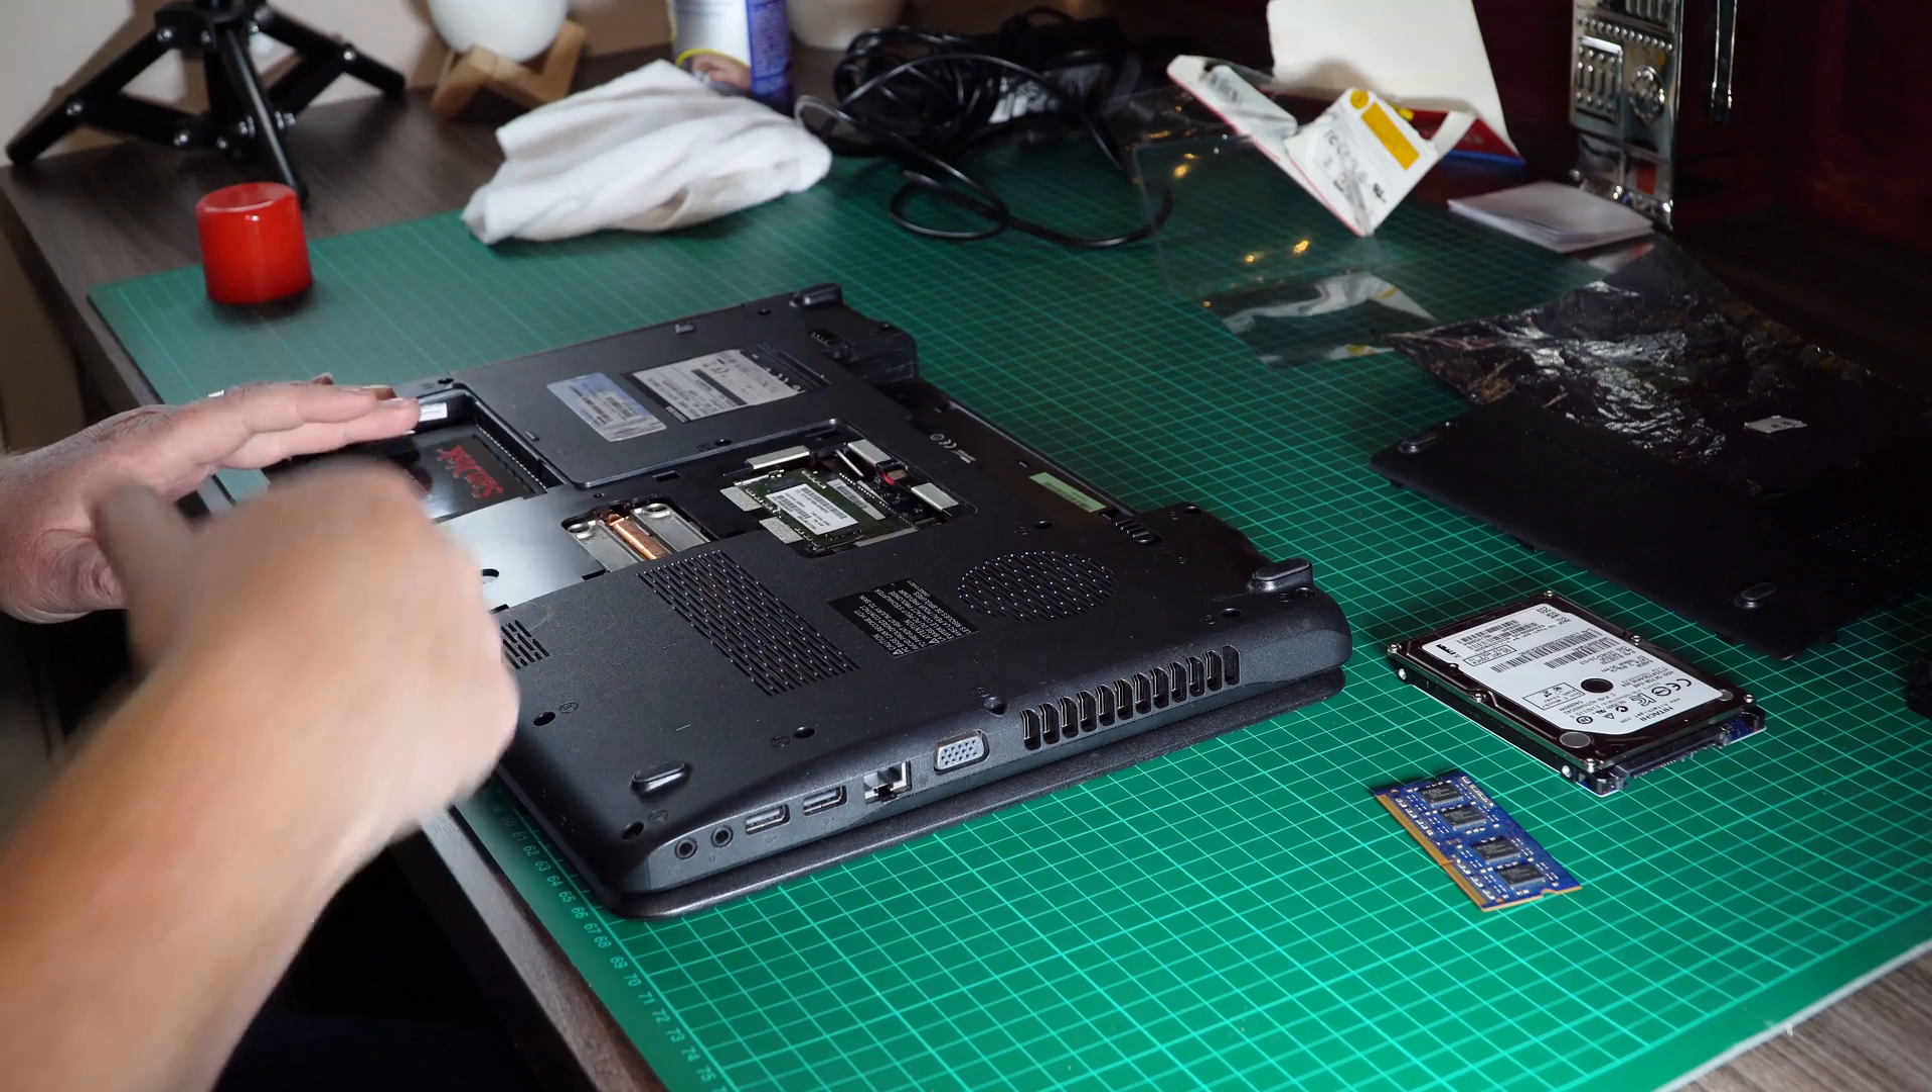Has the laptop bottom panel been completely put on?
No.